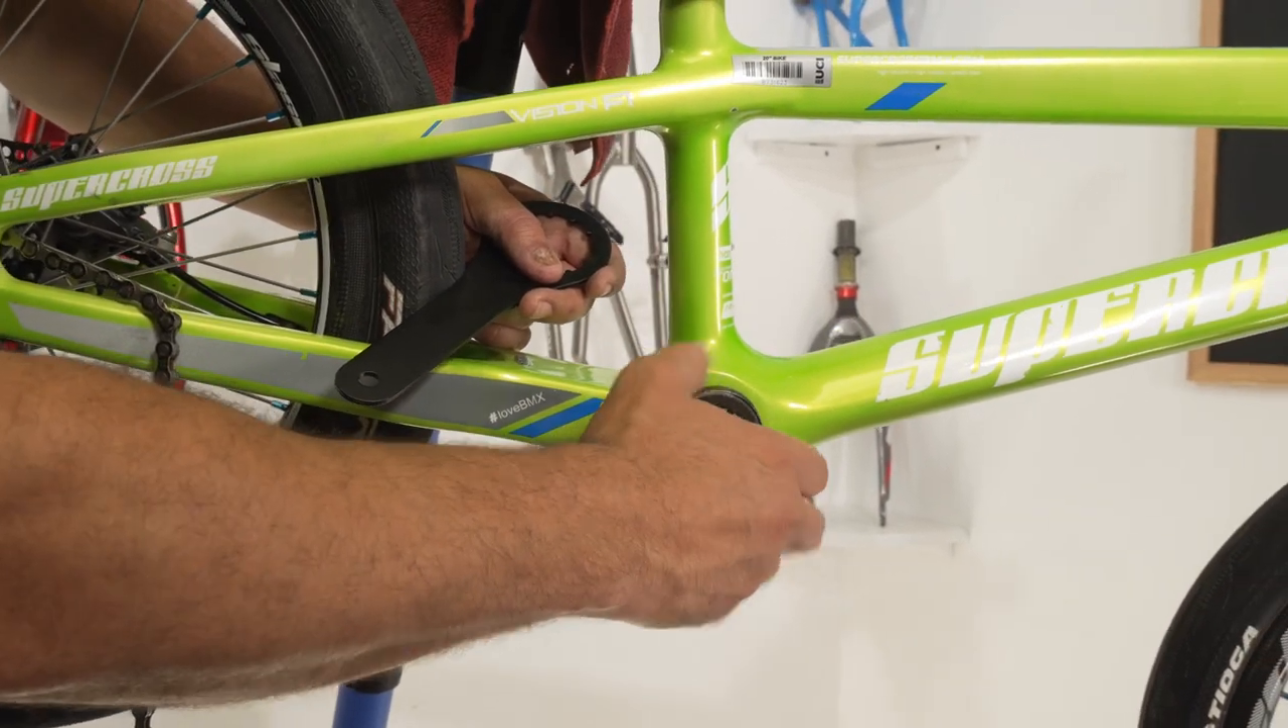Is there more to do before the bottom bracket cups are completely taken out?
Yes.